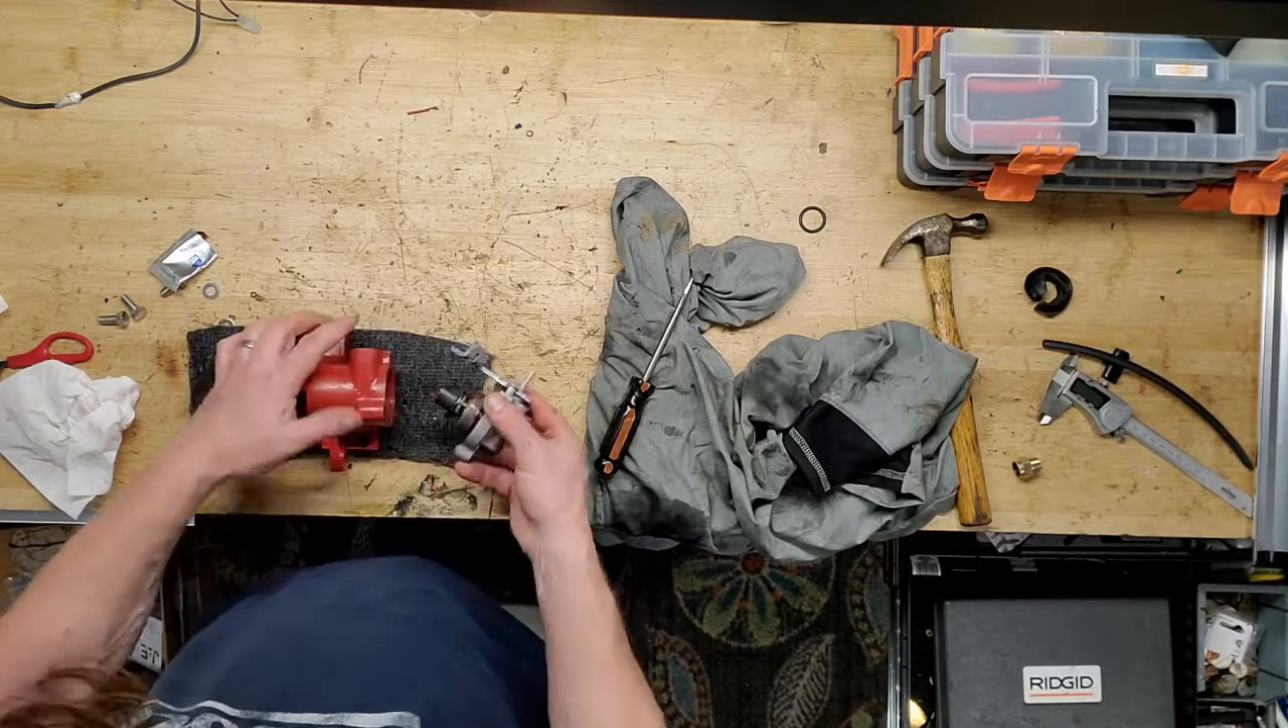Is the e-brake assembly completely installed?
No.